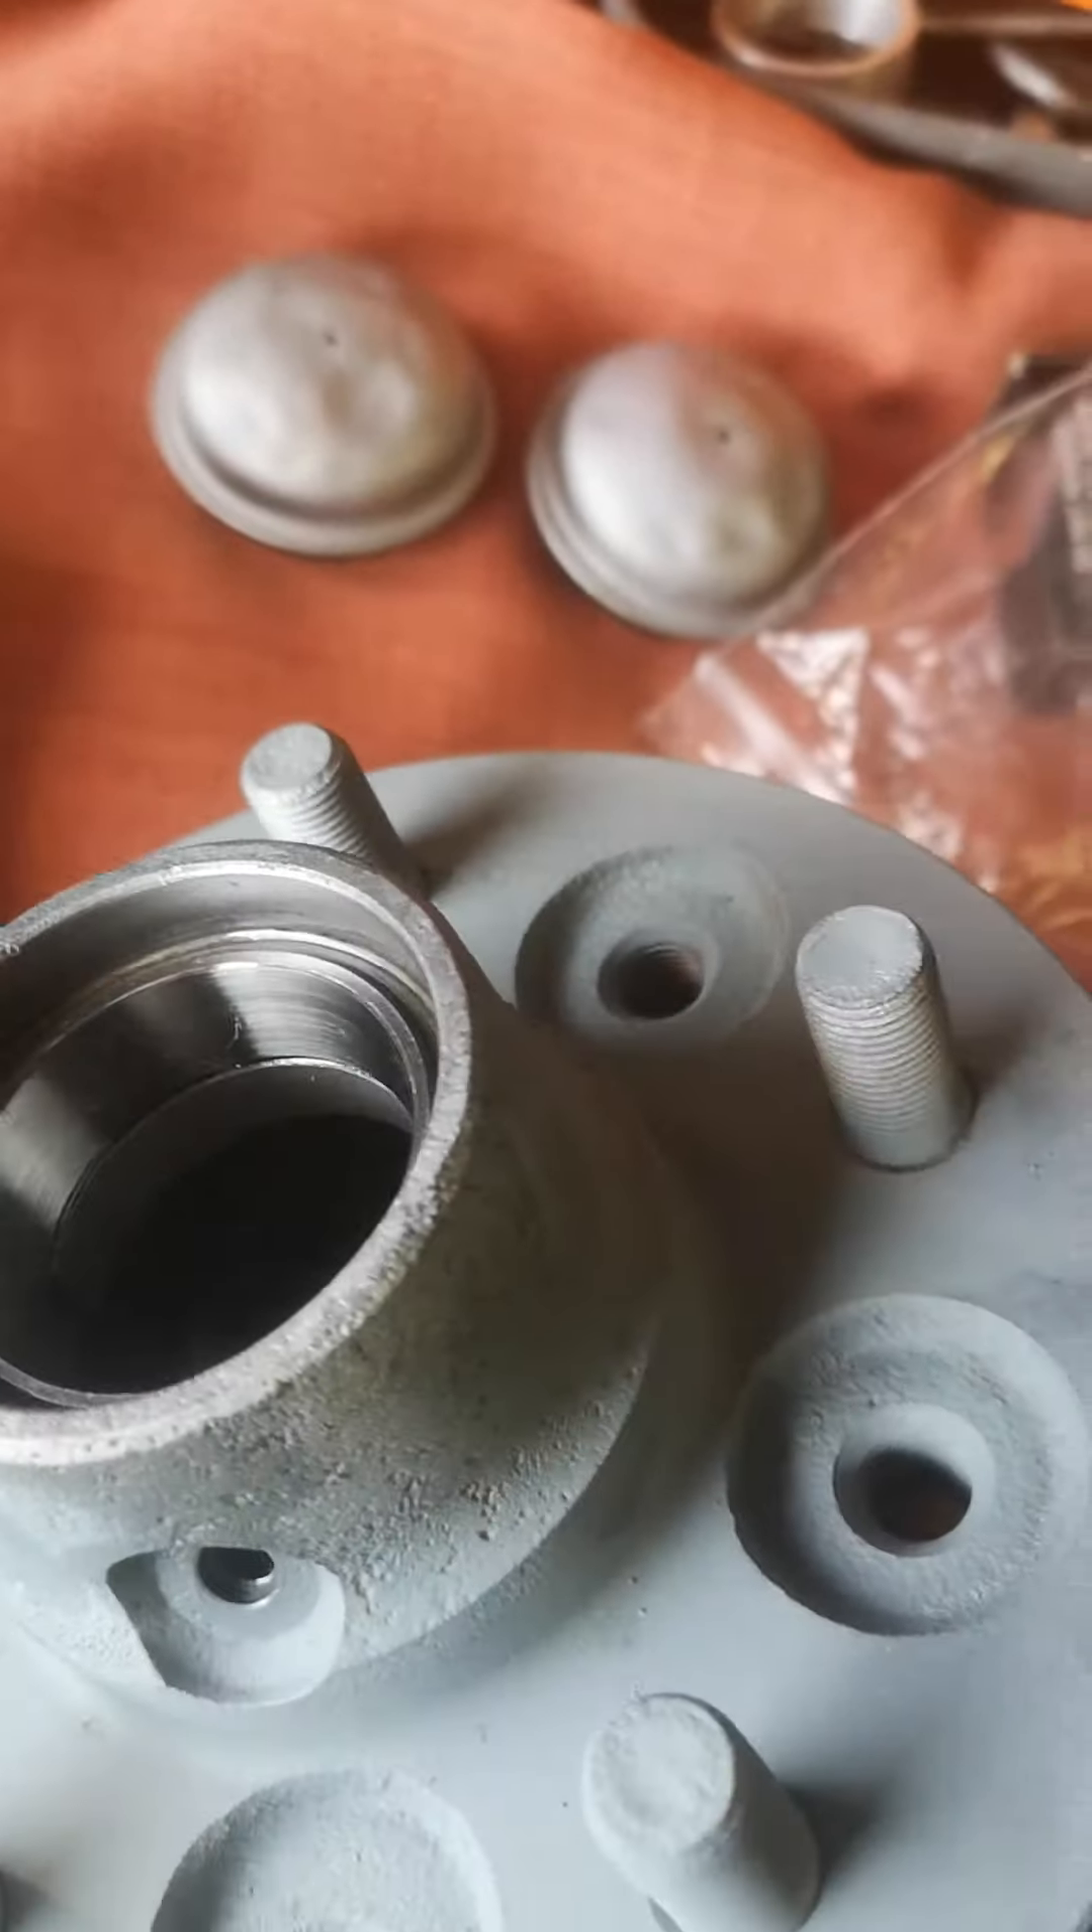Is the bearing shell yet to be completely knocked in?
No.